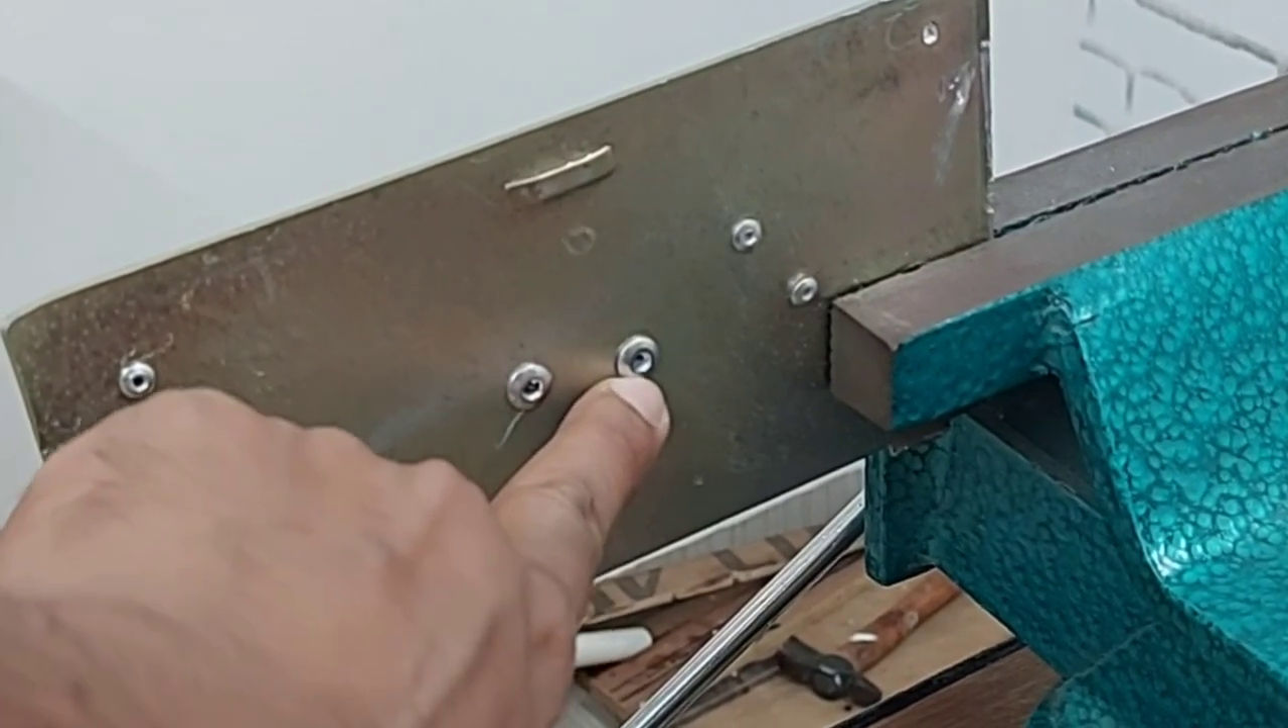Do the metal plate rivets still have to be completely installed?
No.